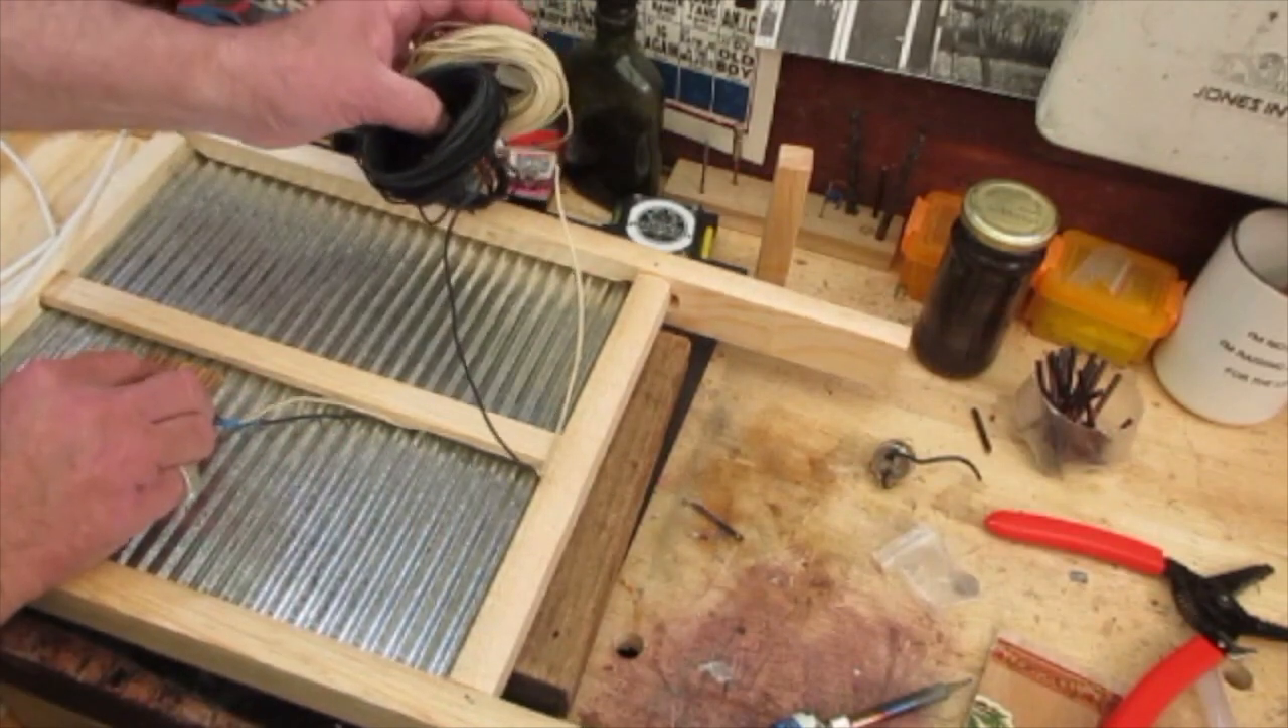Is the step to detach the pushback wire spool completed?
No.